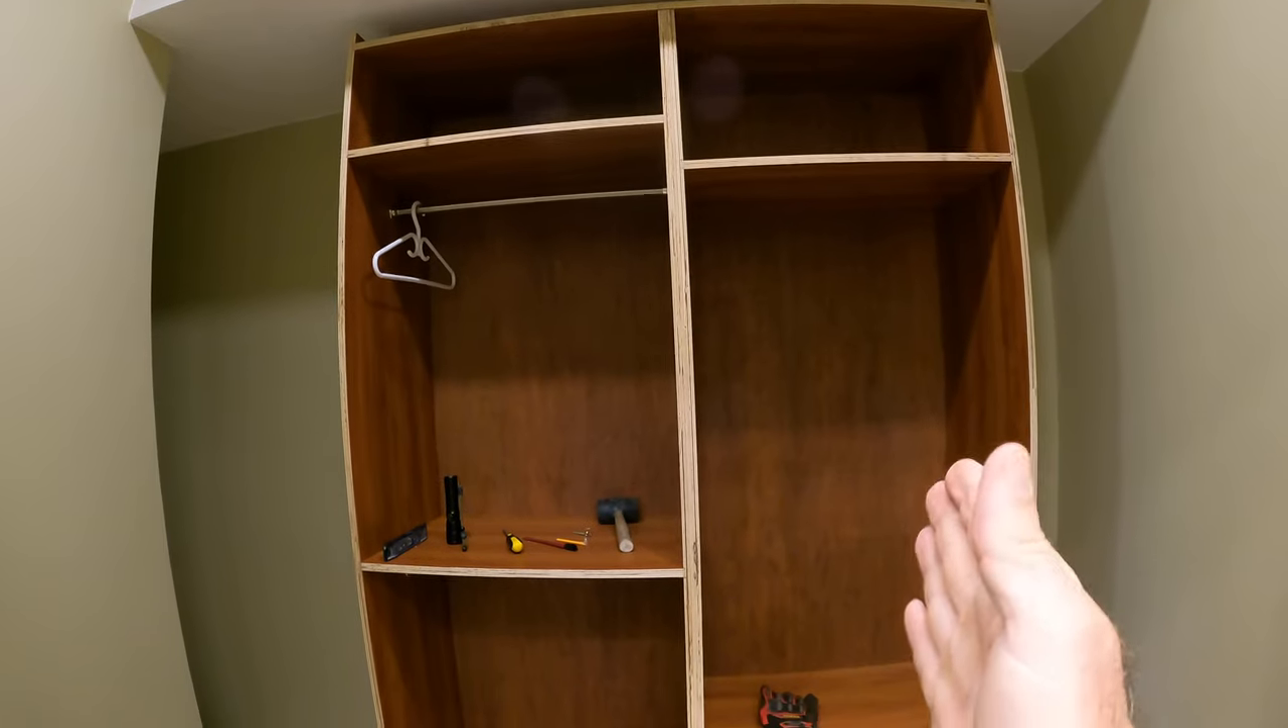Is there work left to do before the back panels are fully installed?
No.